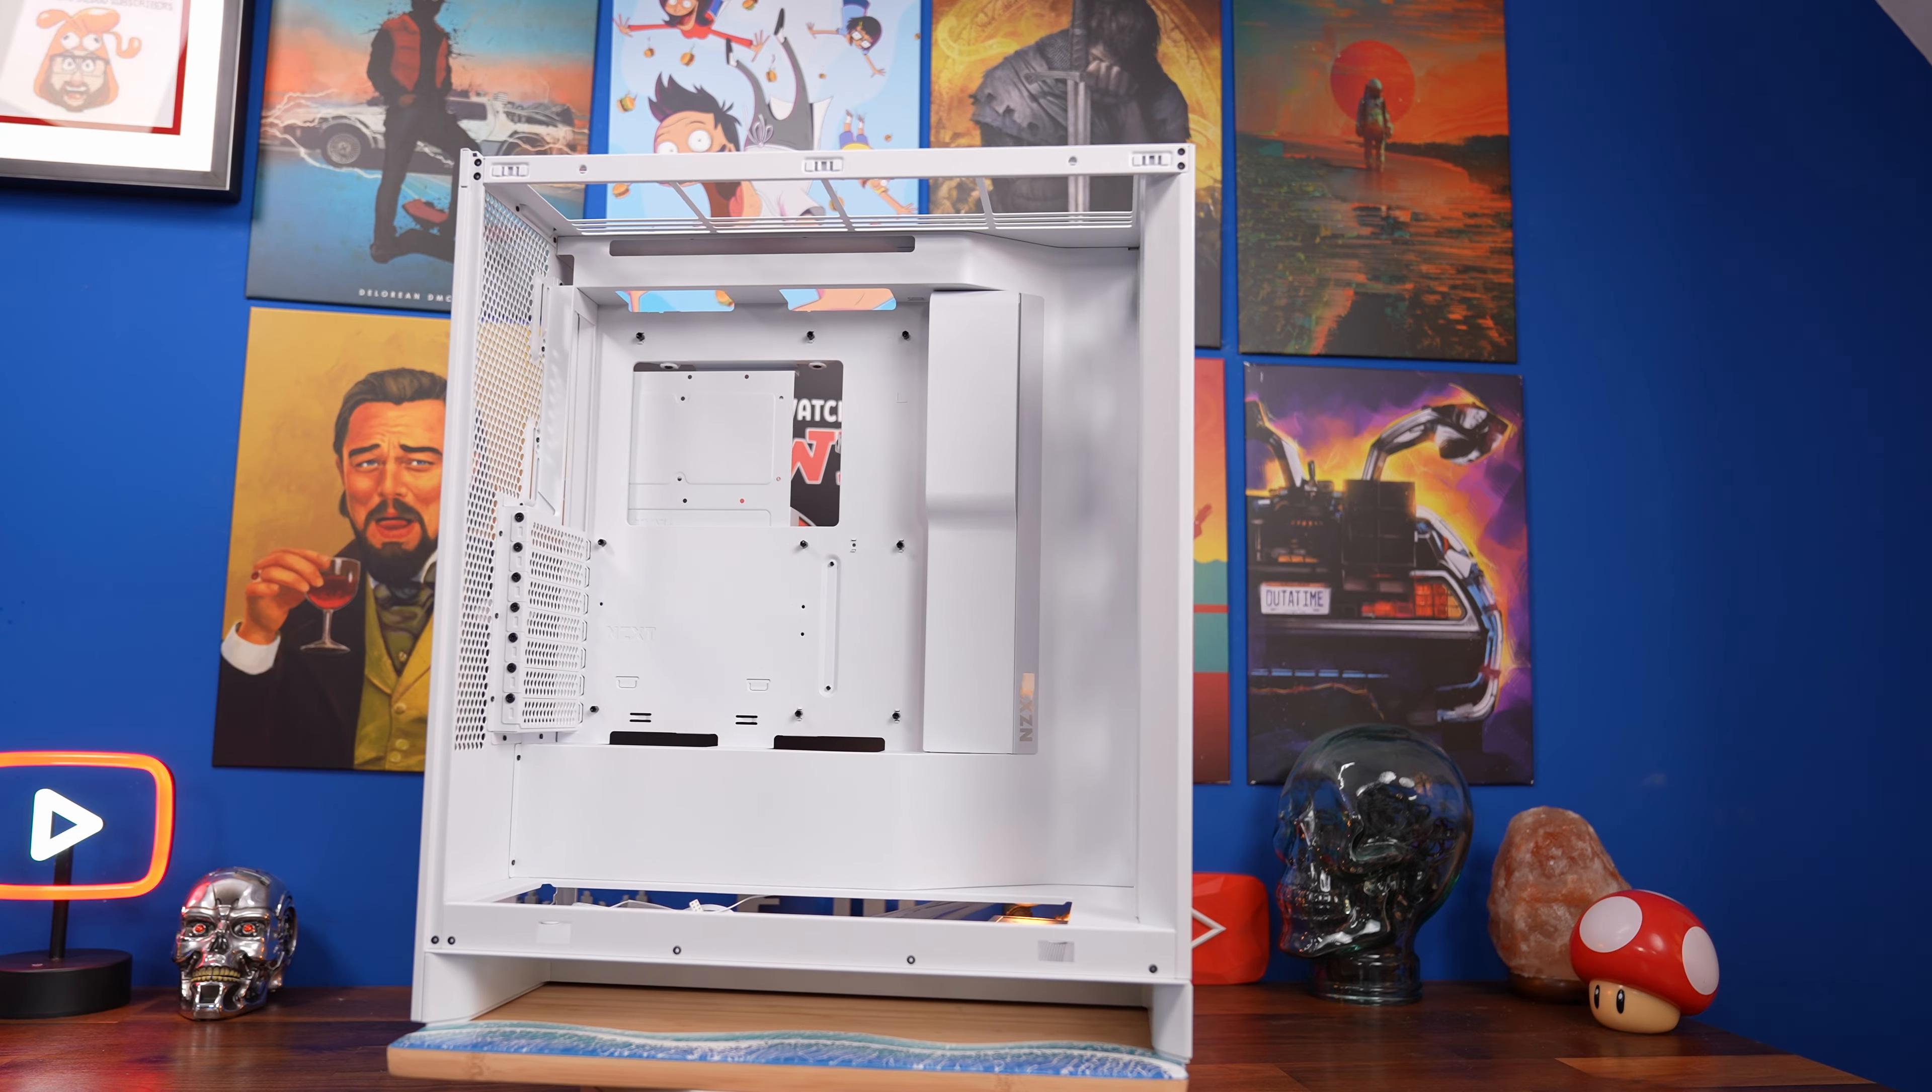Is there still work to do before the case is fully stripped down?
No.